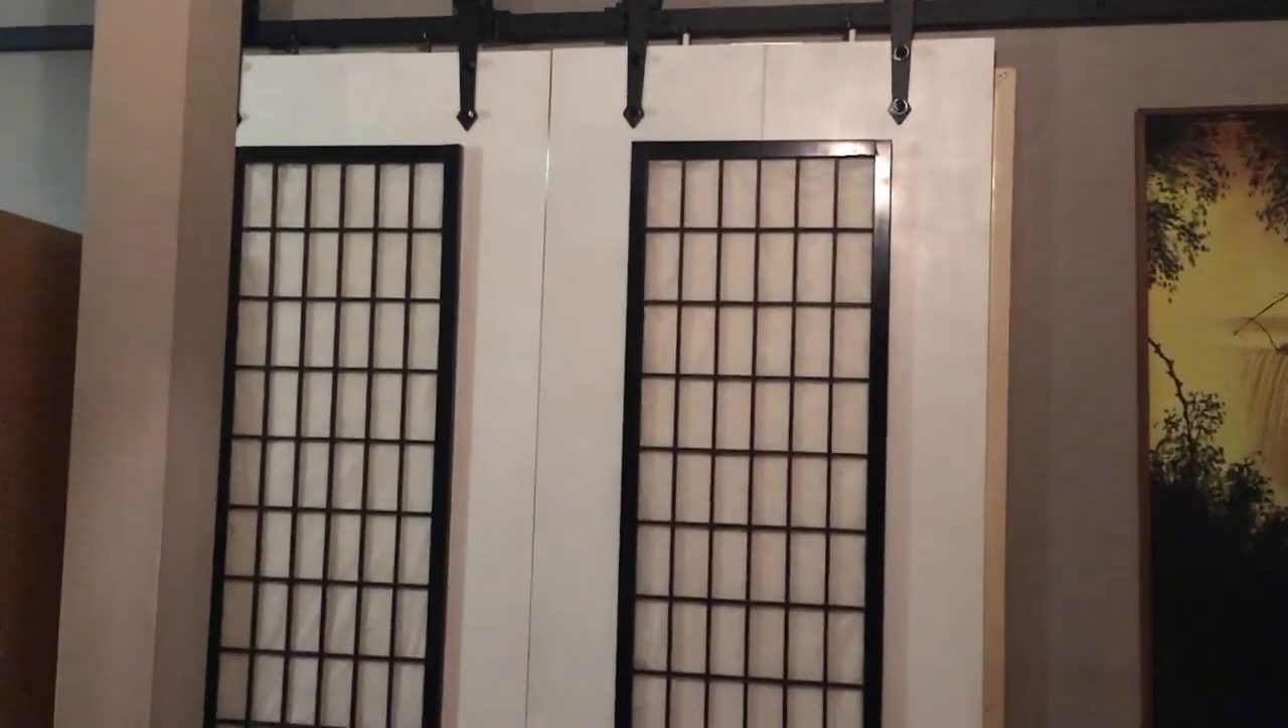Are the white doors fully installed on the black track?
Yes.